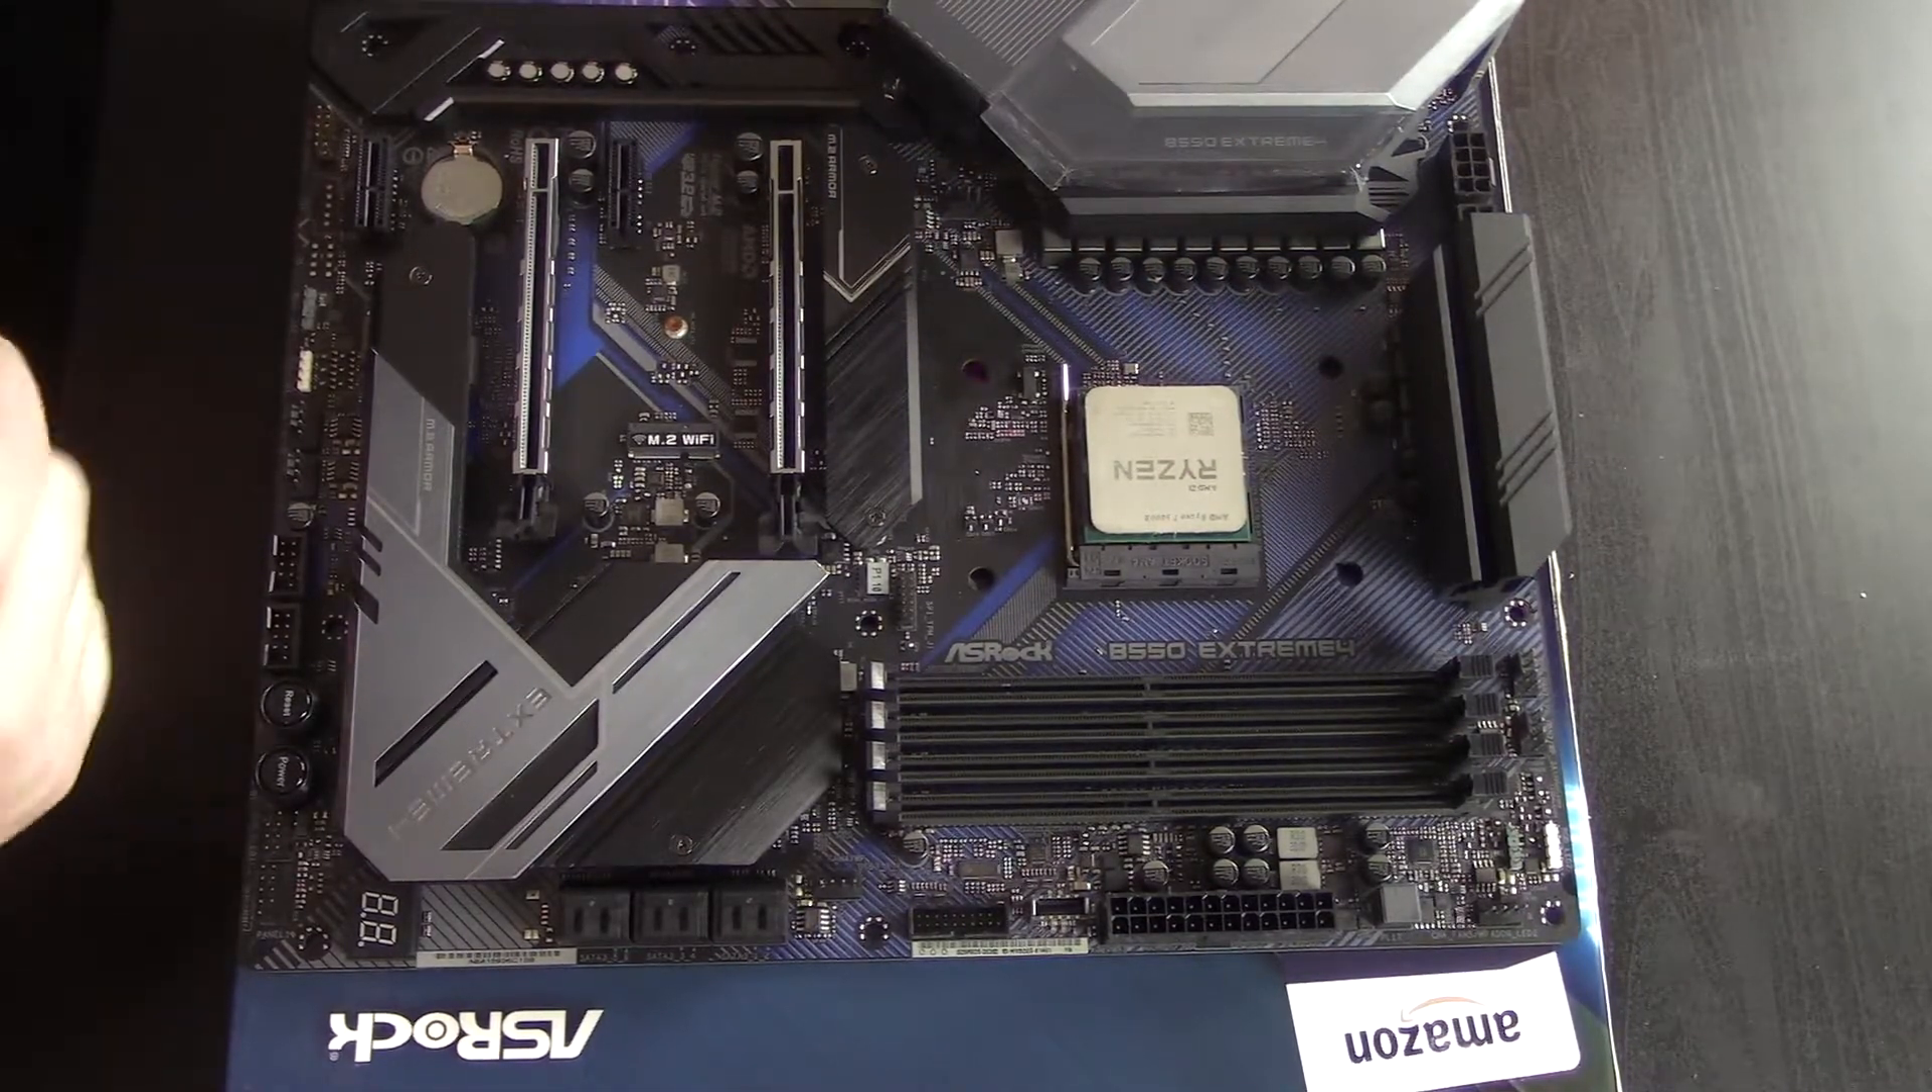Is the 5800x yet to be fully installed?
No.